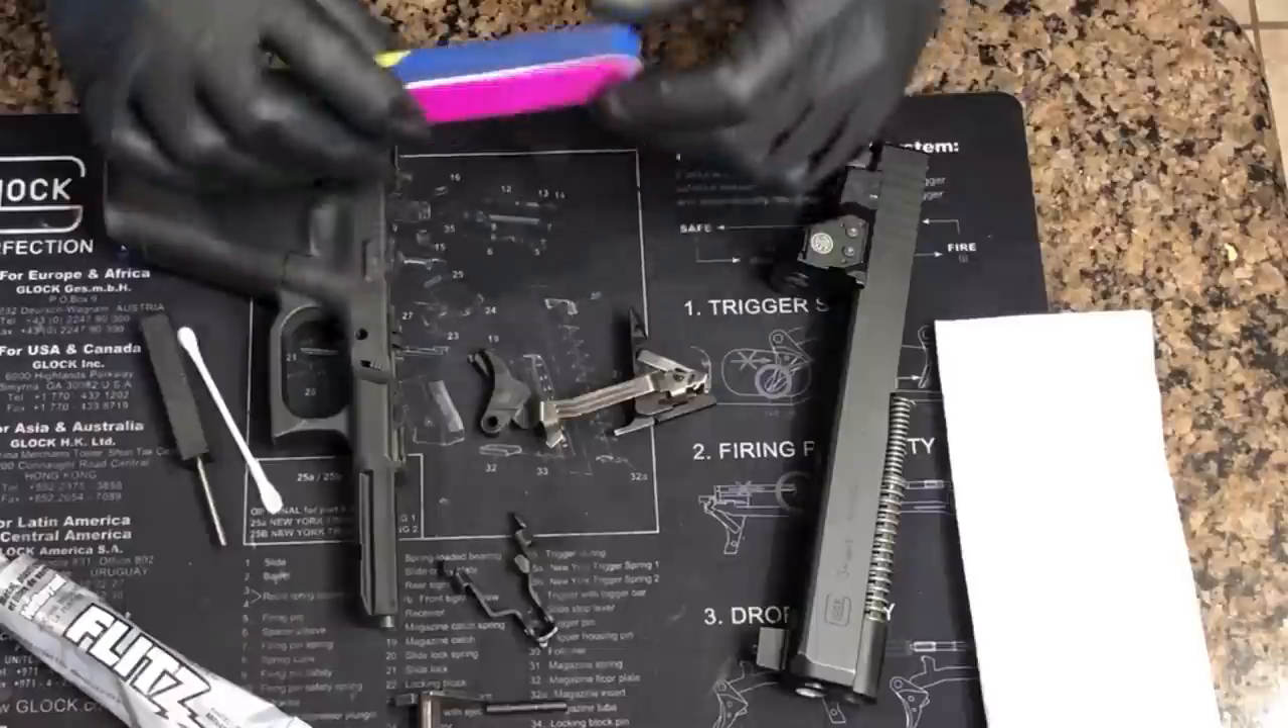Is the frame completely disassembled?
Yes.